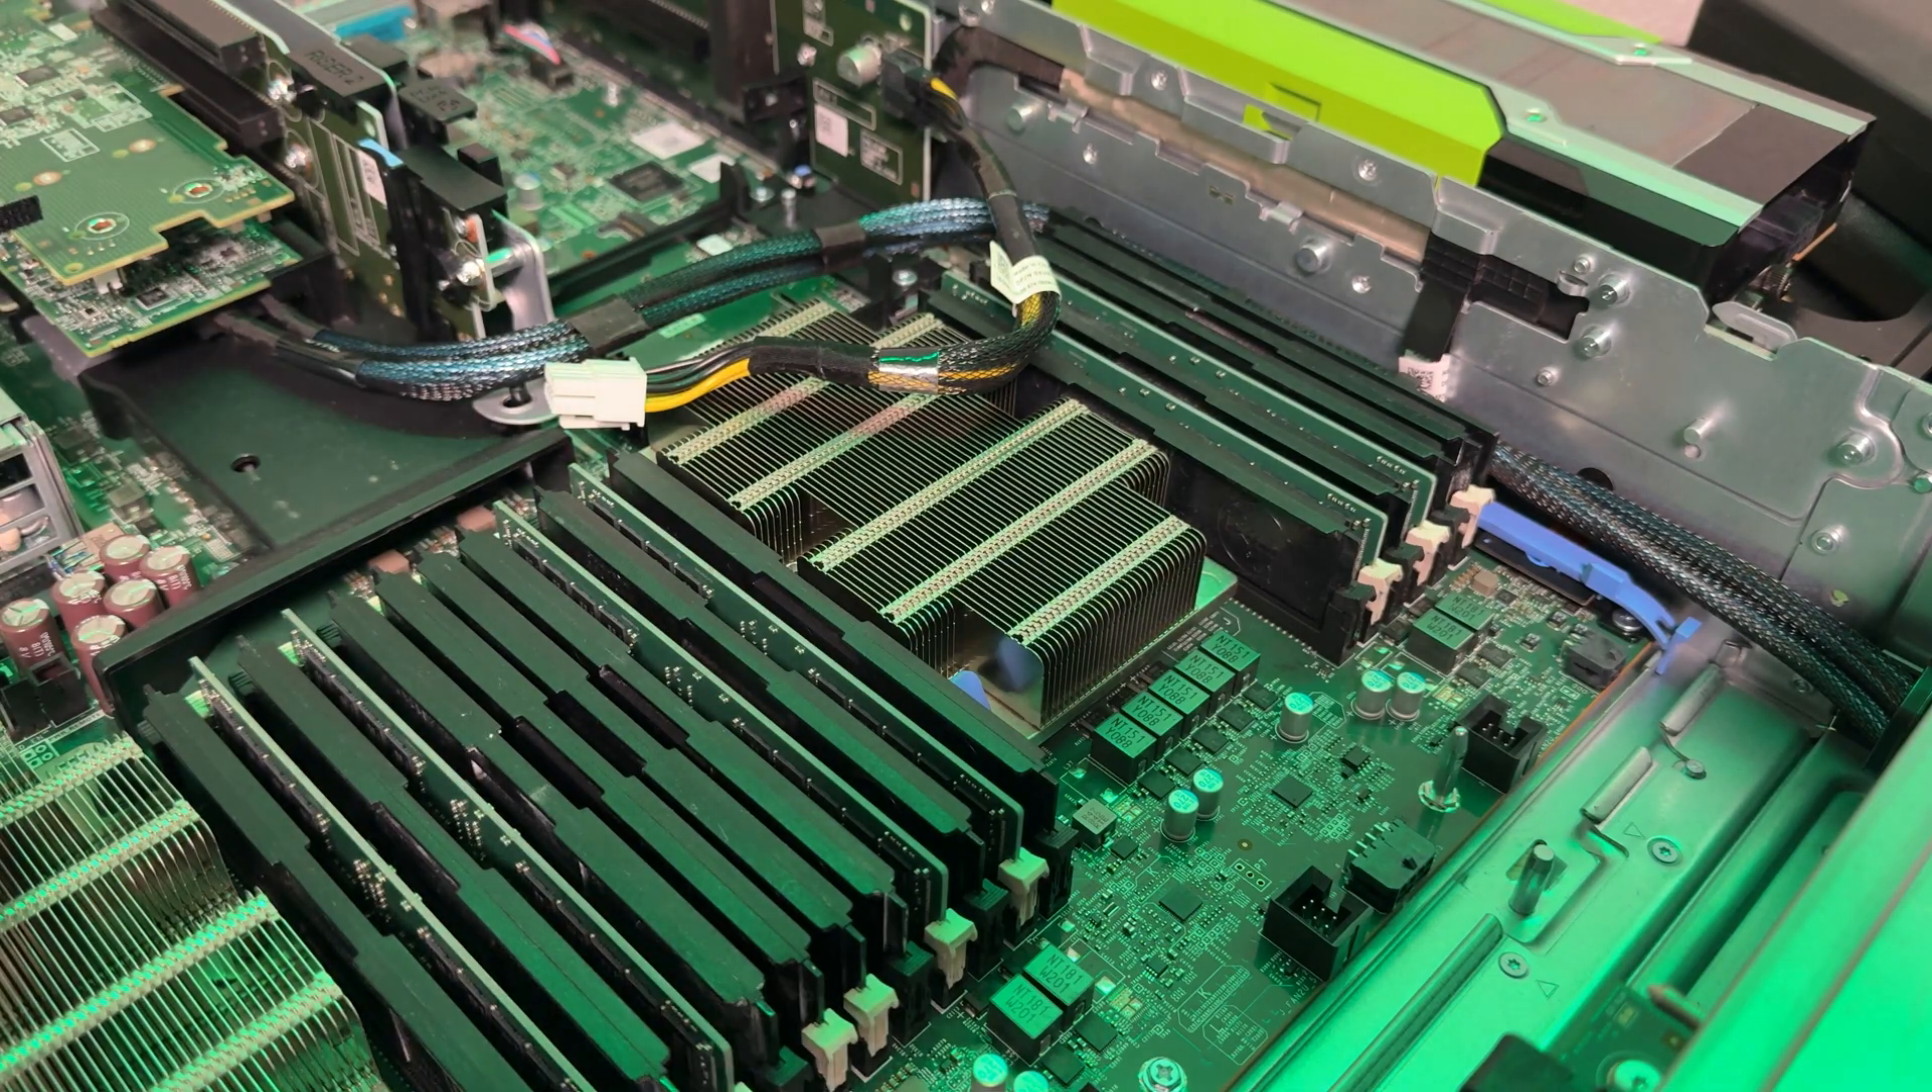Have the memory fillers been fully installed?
Yes.